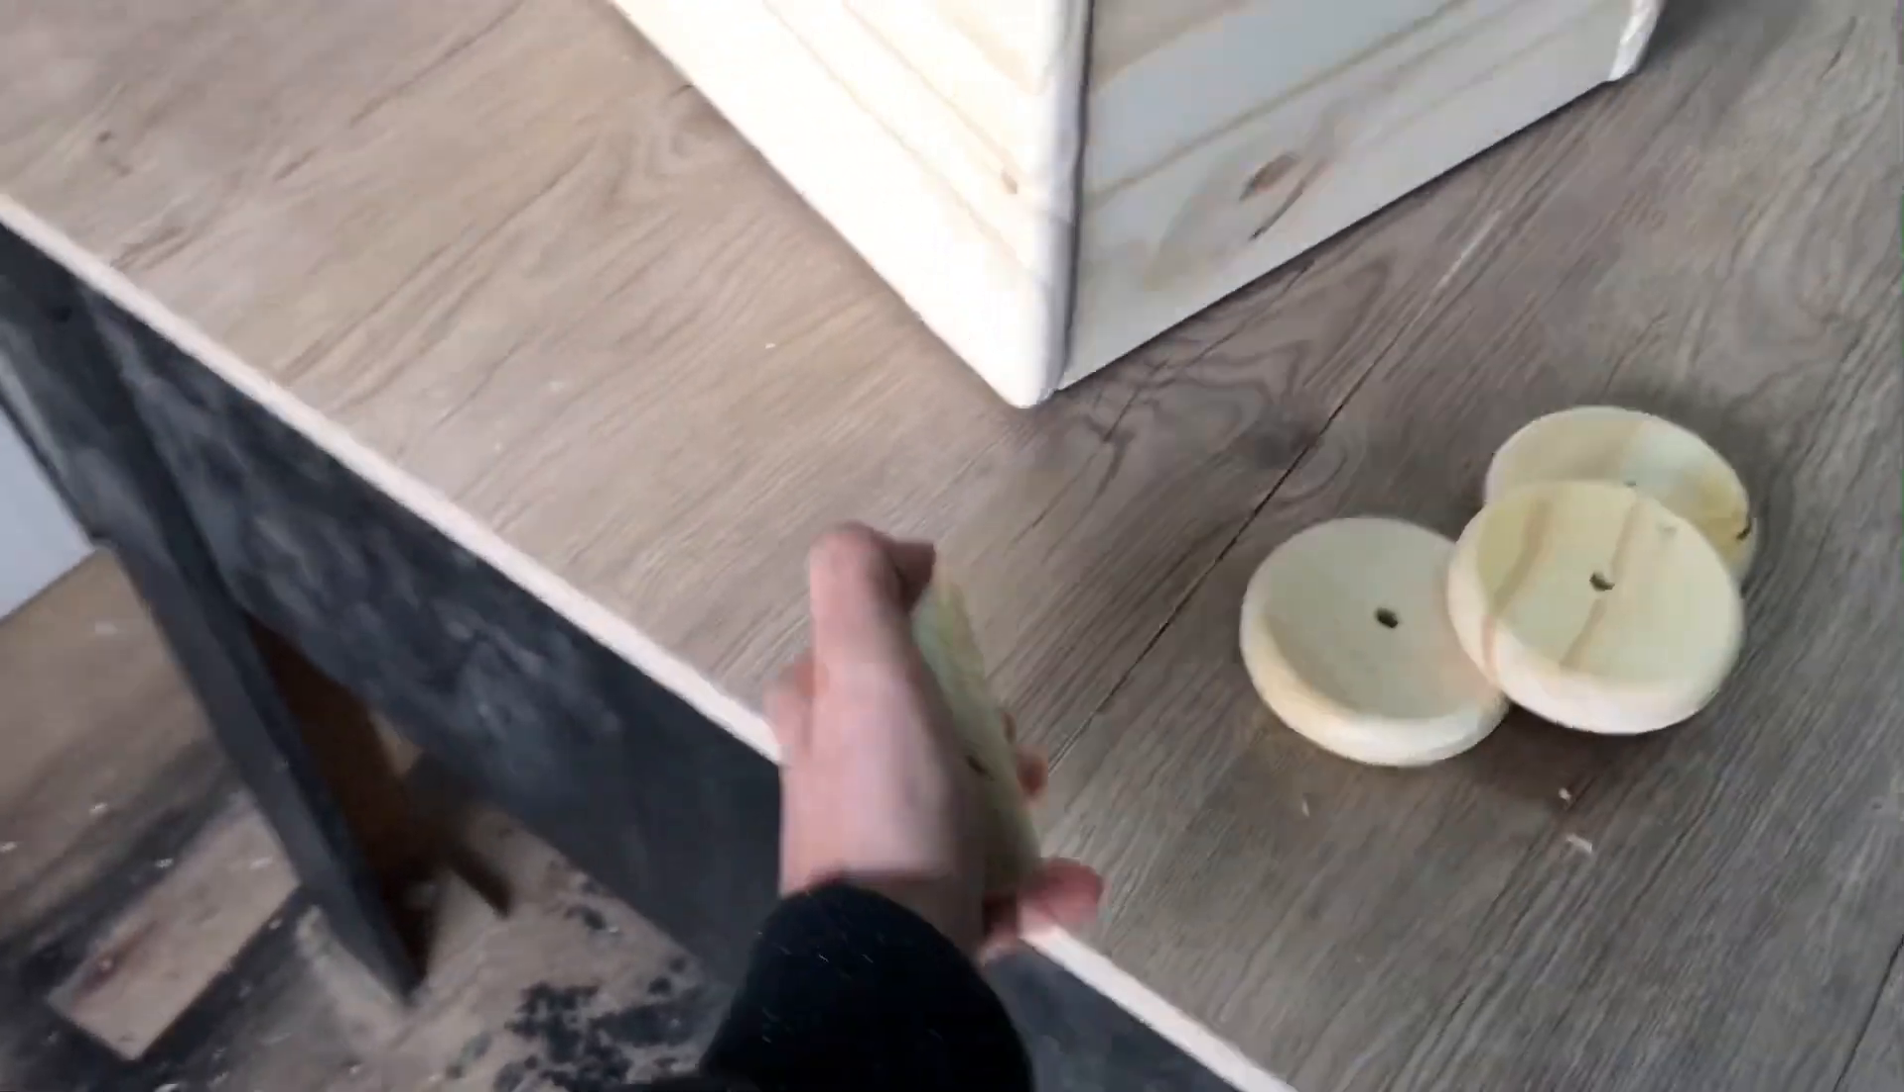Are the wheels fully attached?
No.